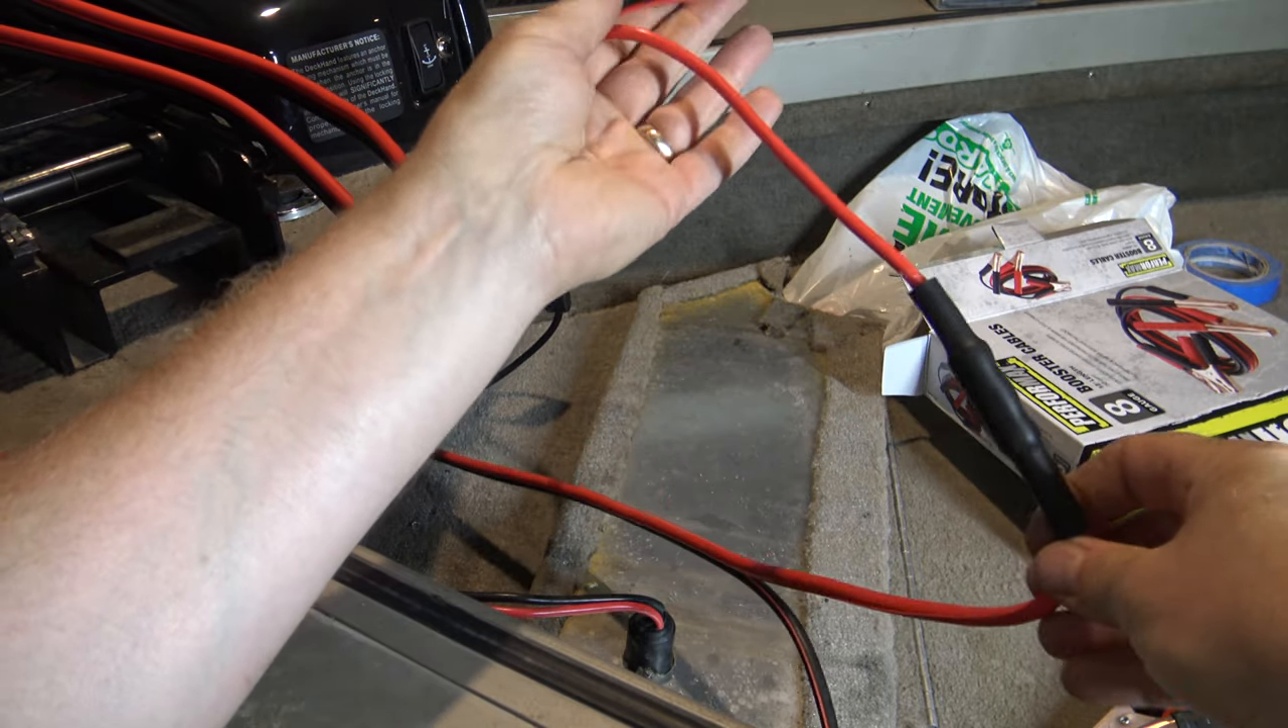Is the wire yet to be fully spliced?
No.